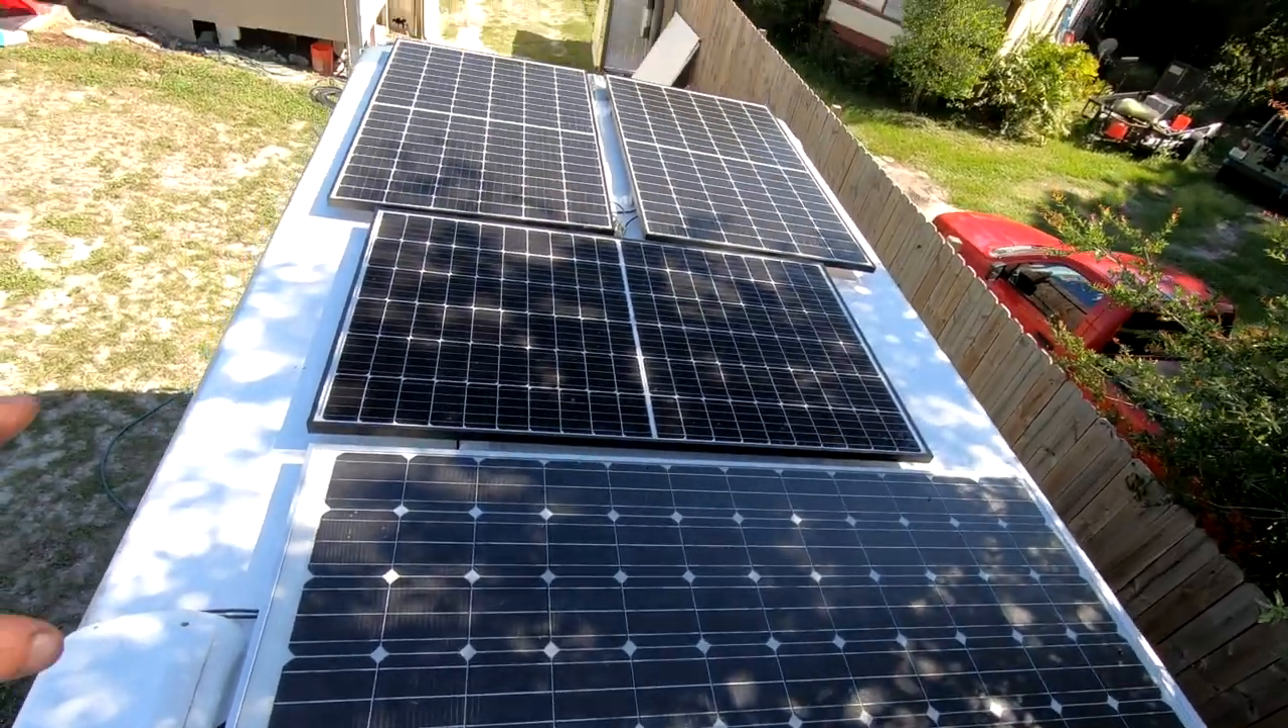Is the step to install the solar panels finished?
Yes.